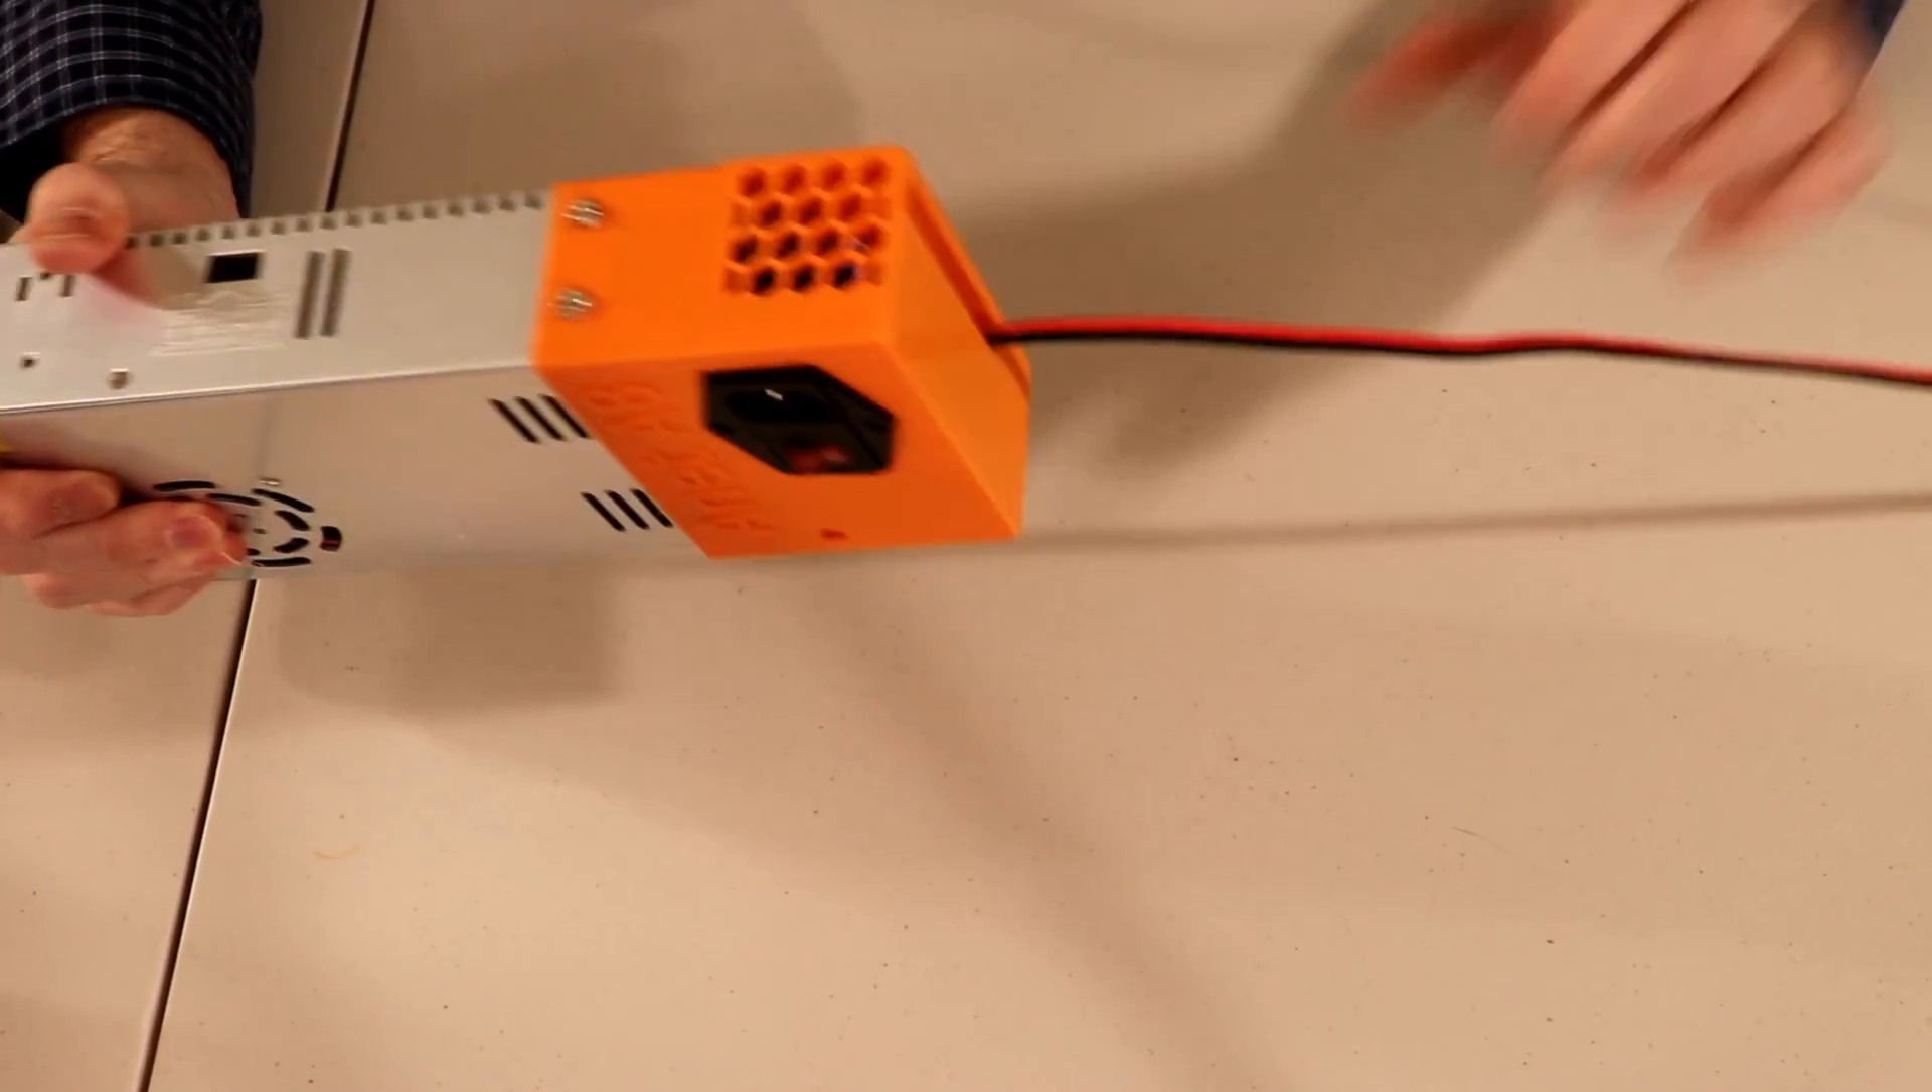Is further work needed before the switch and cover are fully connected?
No.